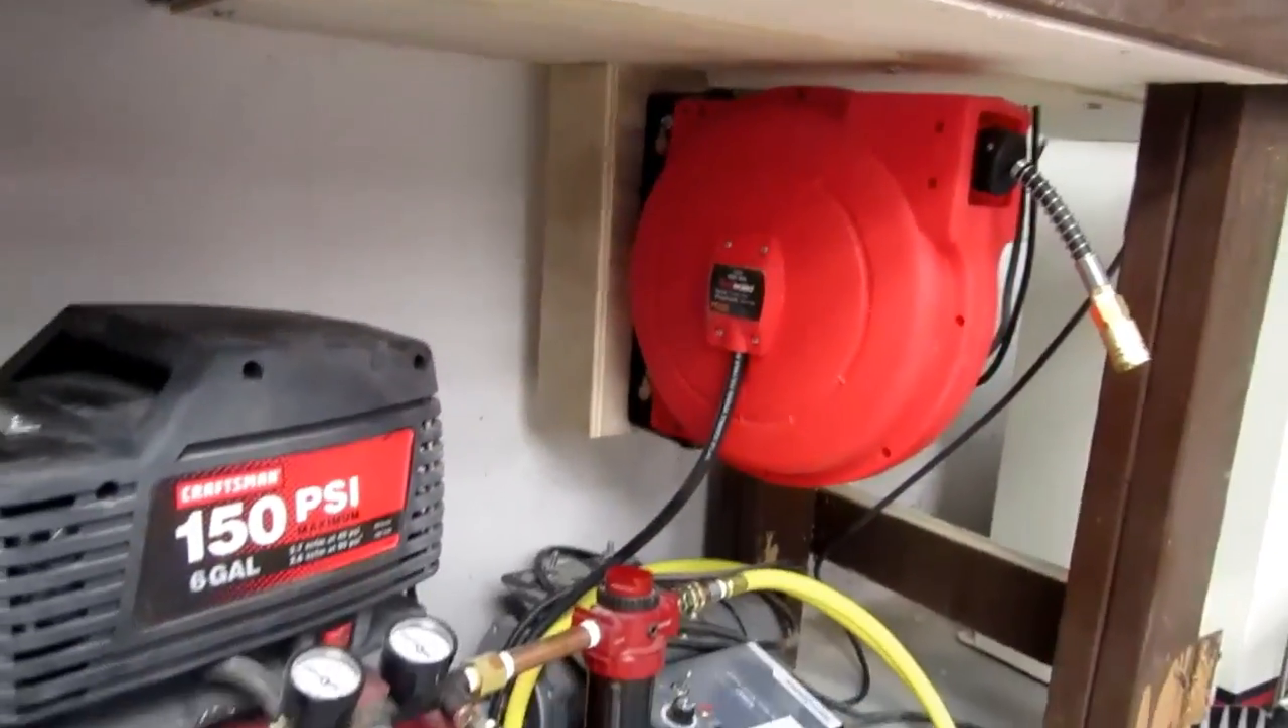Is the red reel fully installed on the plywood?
Yes.